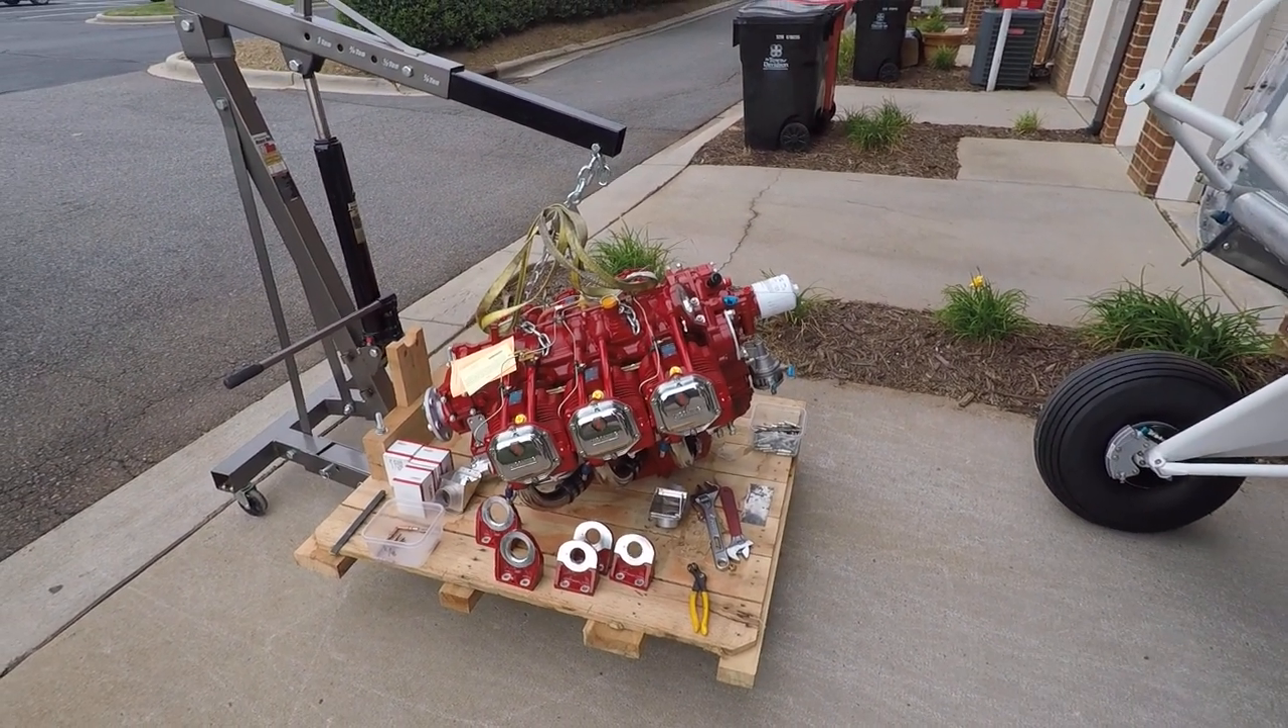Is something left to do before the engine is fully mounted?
Yes.